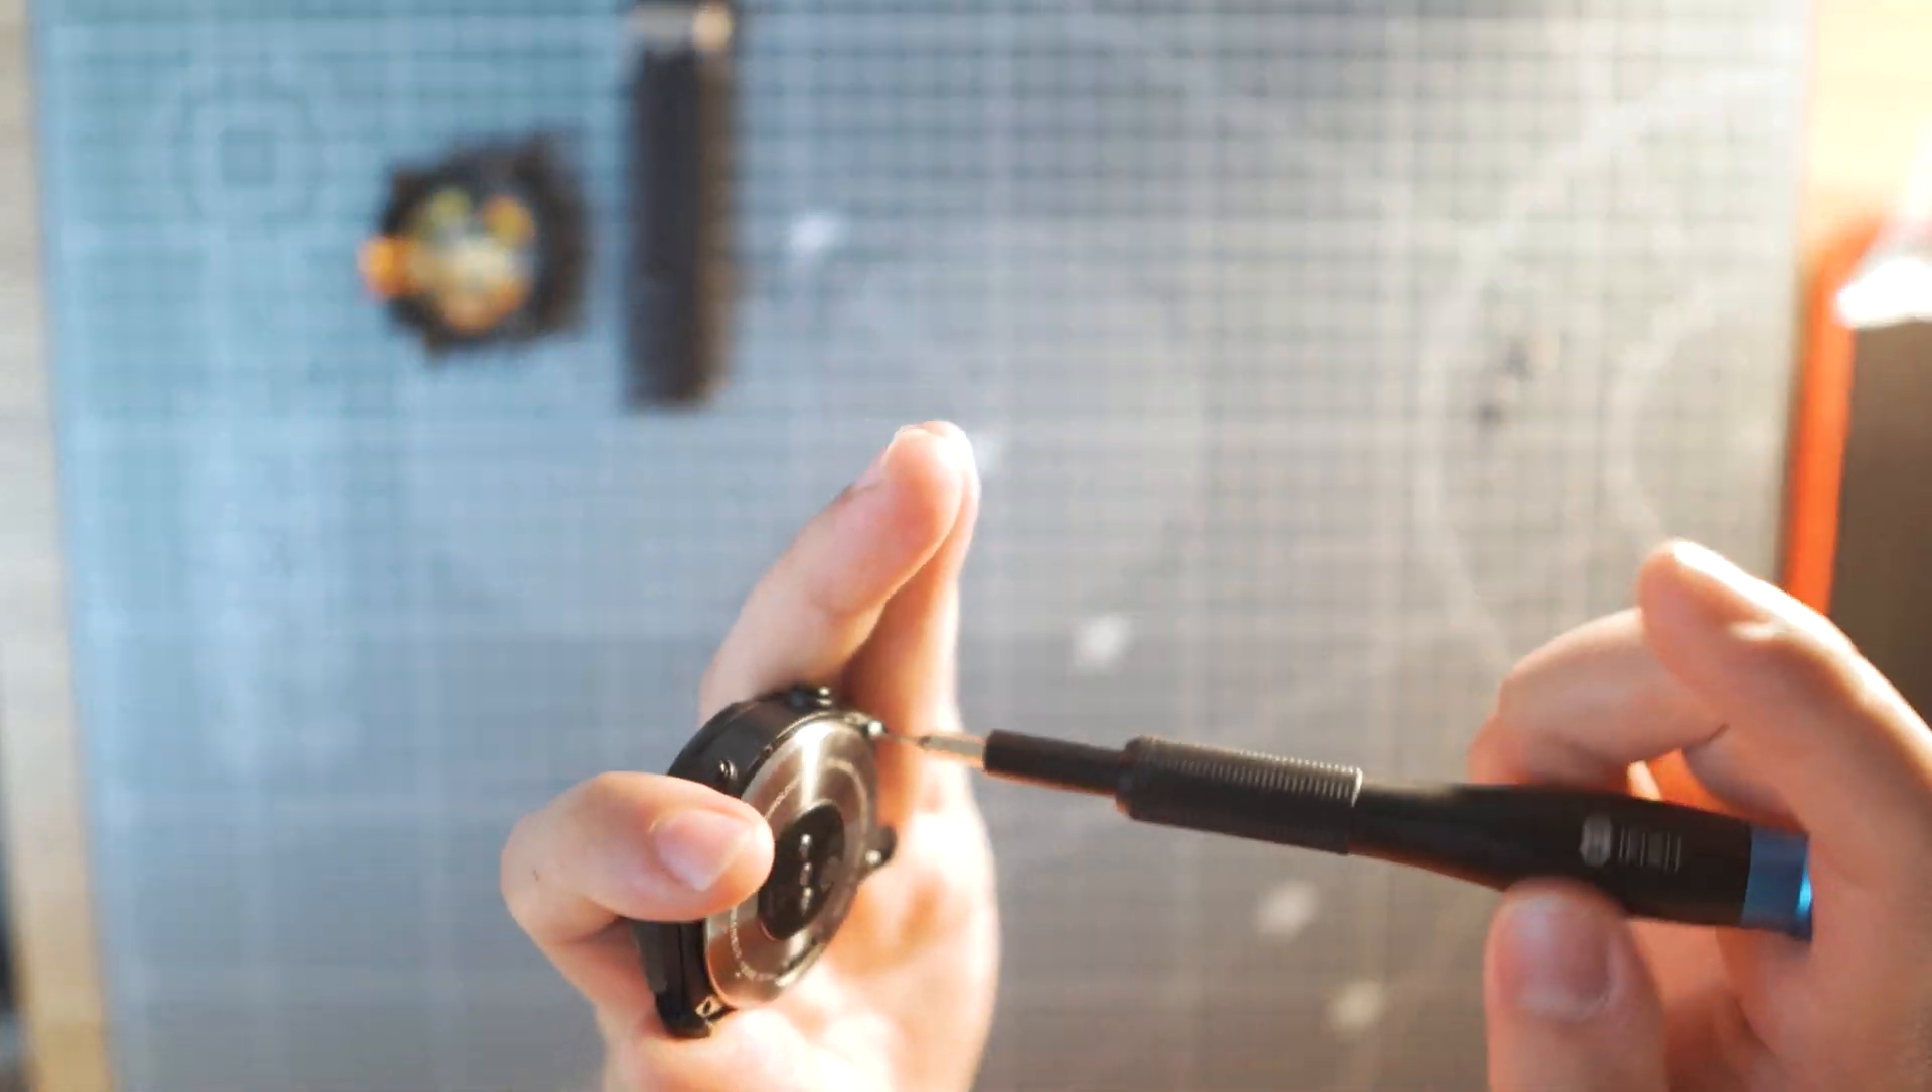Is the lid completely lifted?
No.